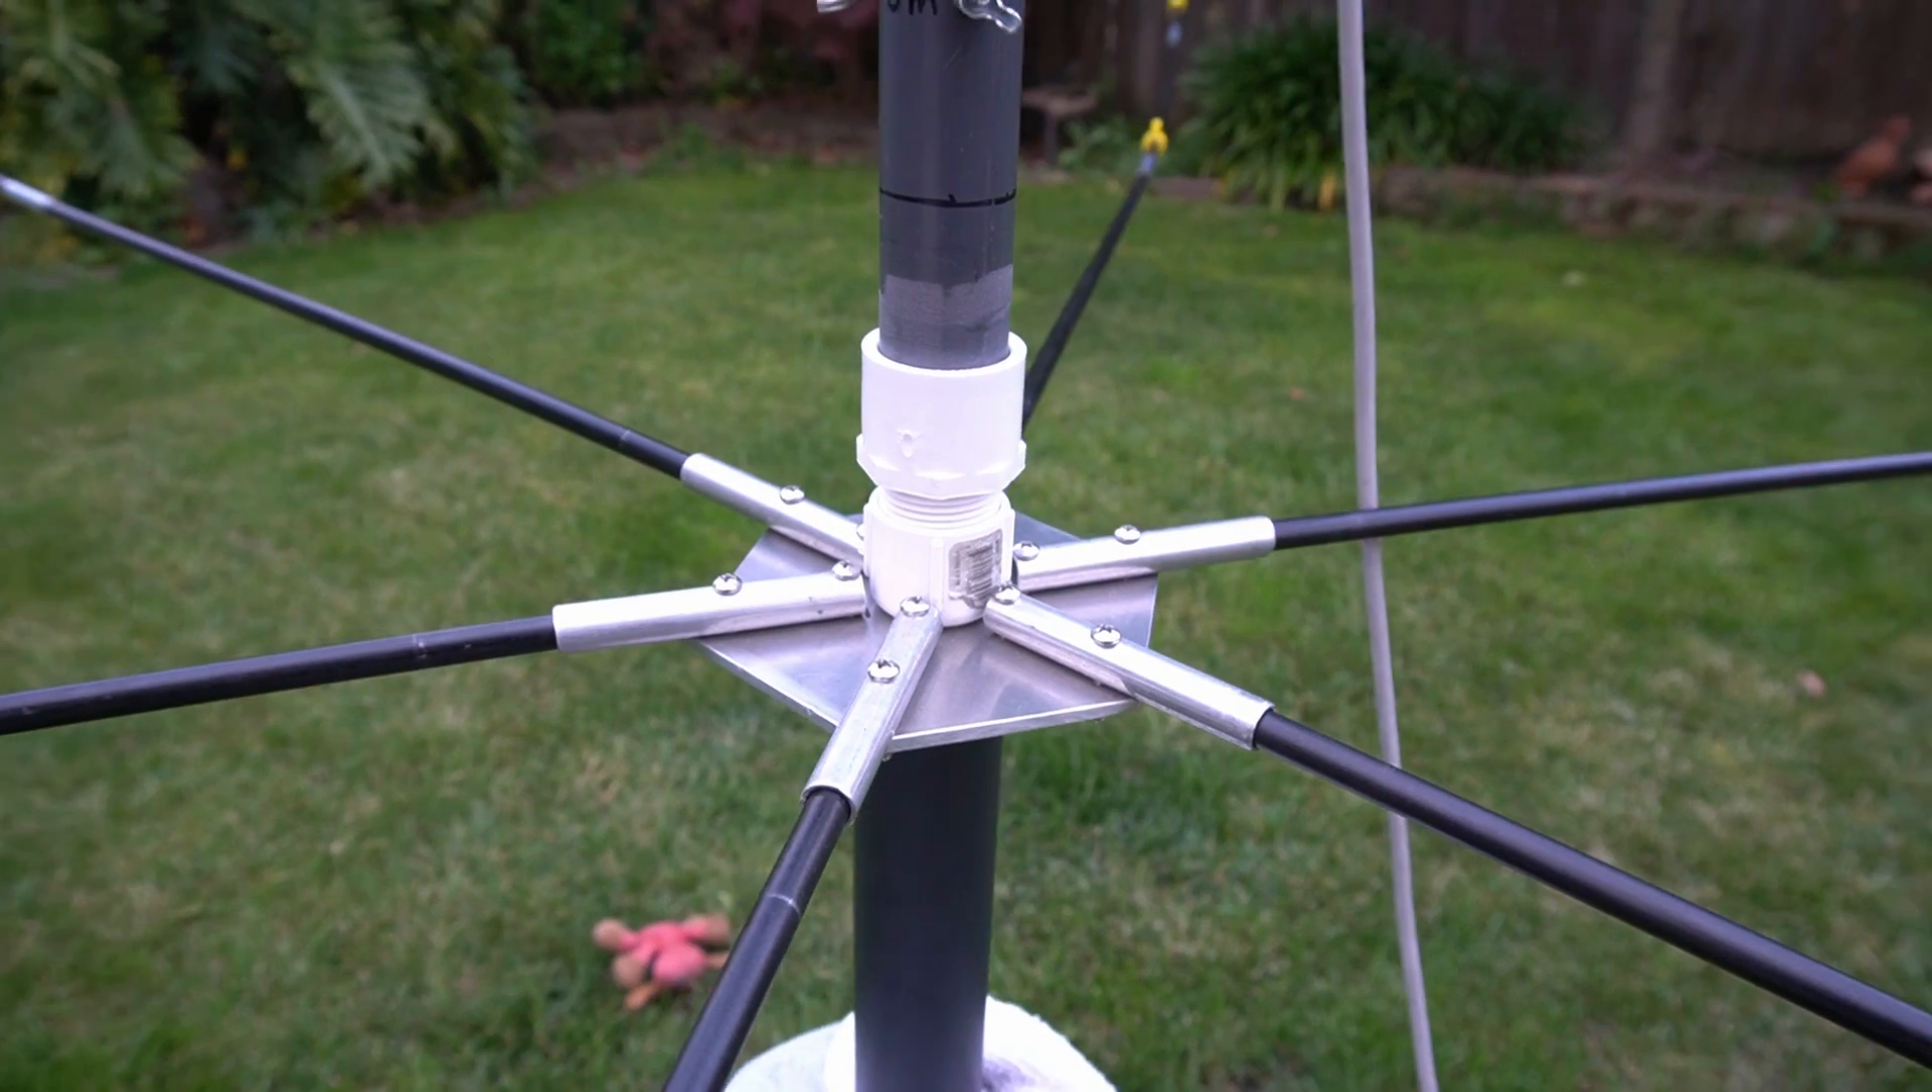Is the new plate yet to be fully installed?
No.